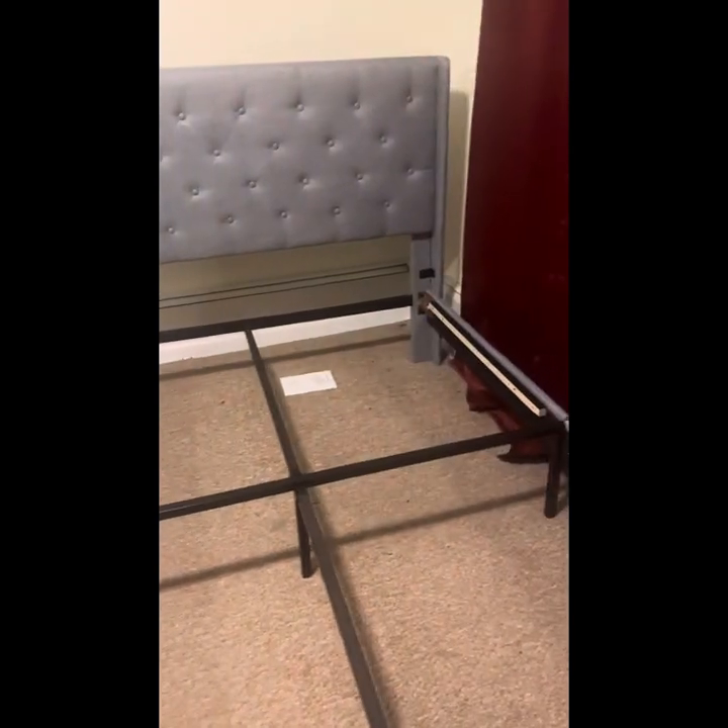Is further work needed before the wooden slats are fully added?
Yes.